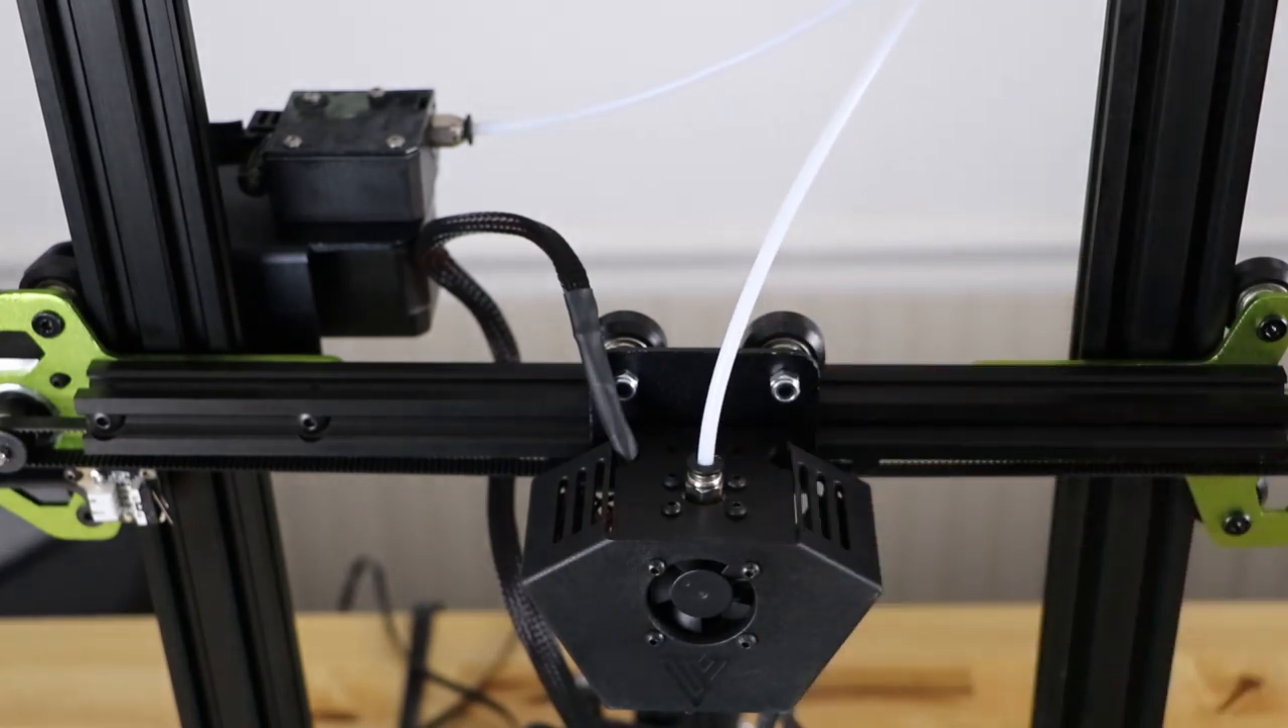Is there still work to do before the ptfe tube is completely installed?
No.